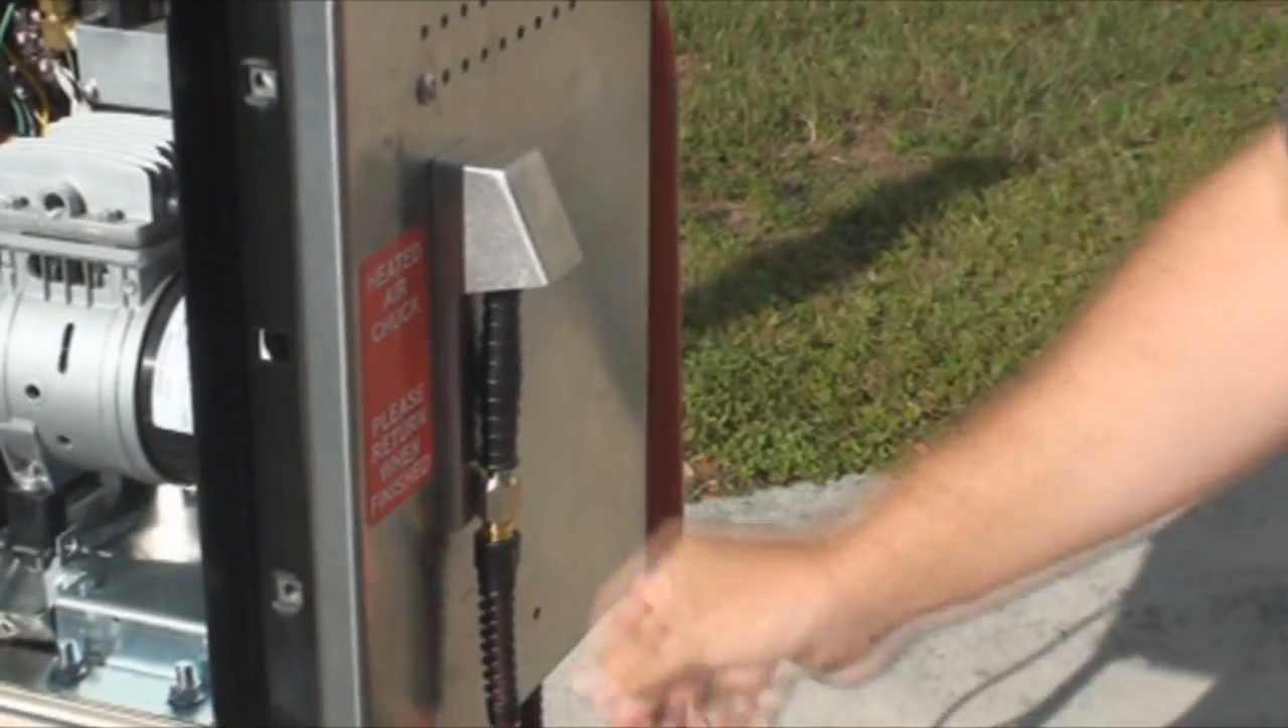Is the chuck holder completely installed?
Yes.